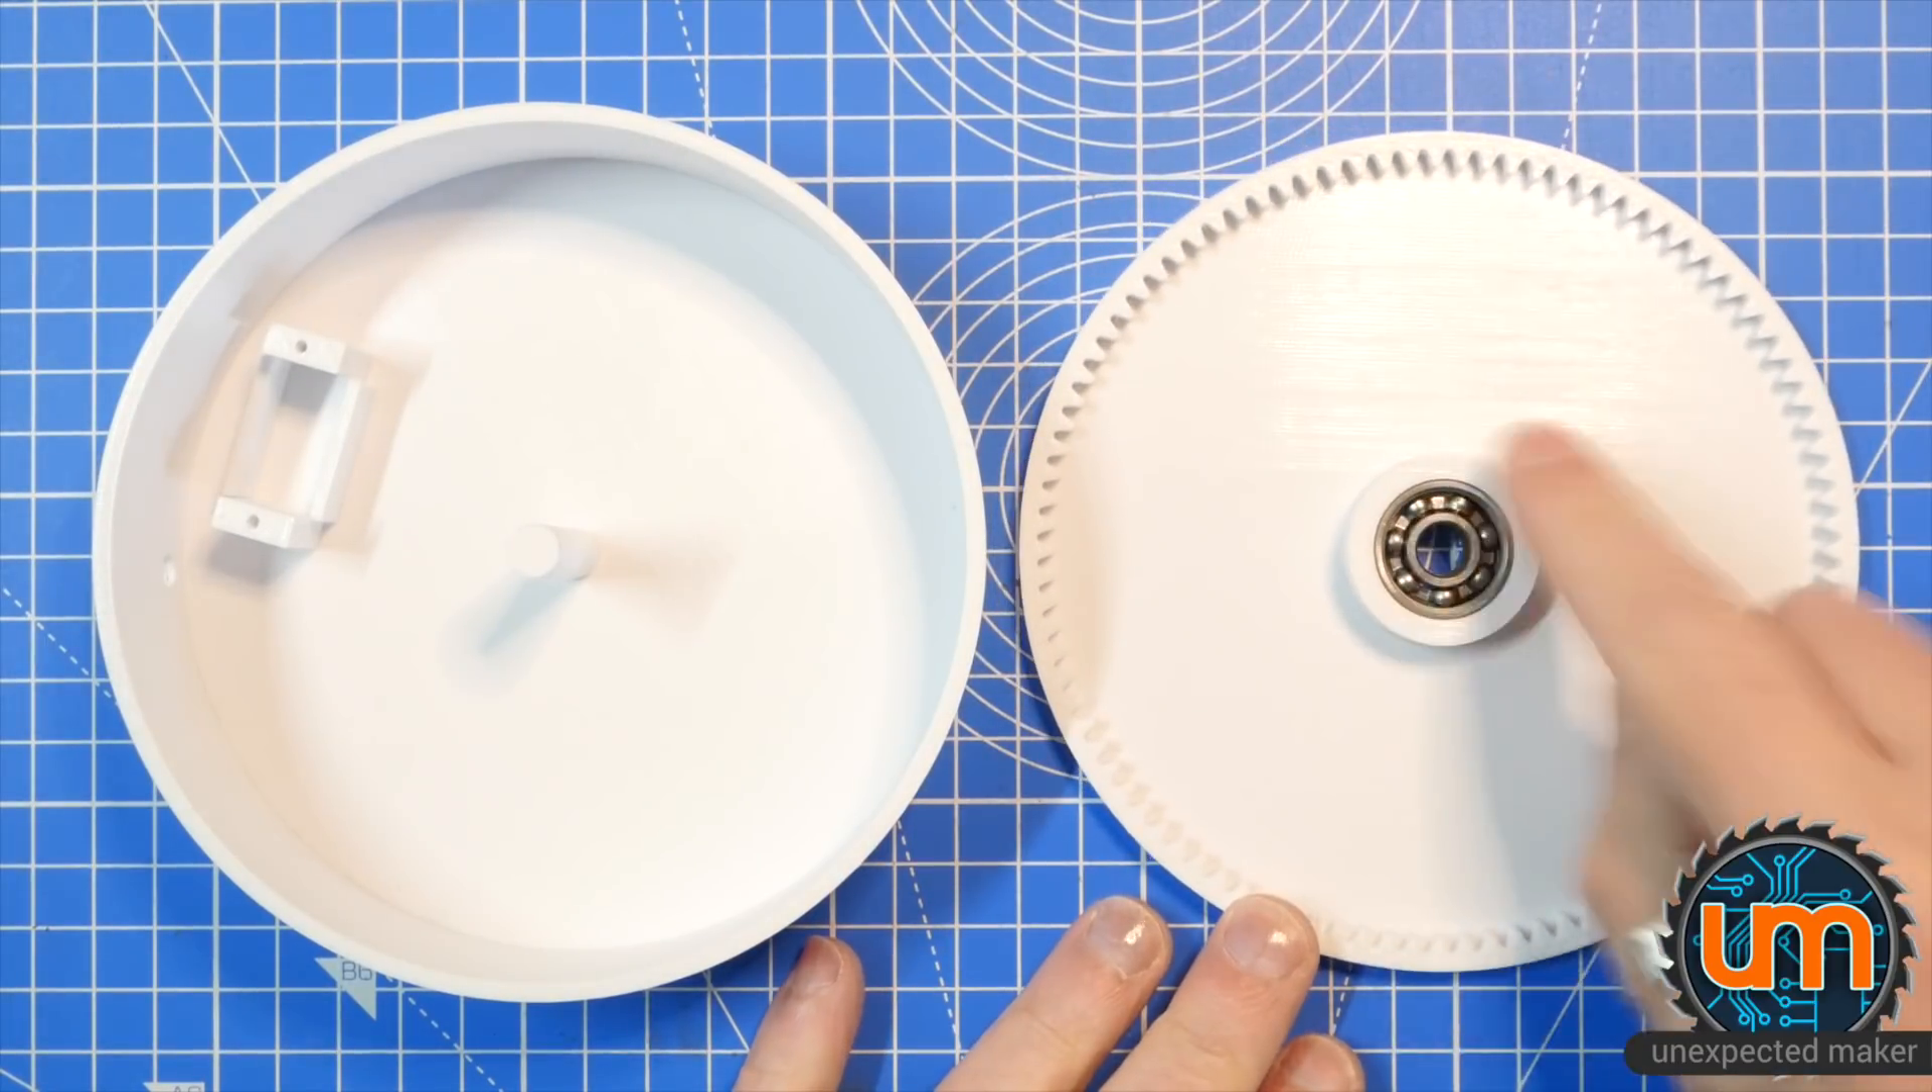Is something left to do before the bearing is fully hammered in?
No.